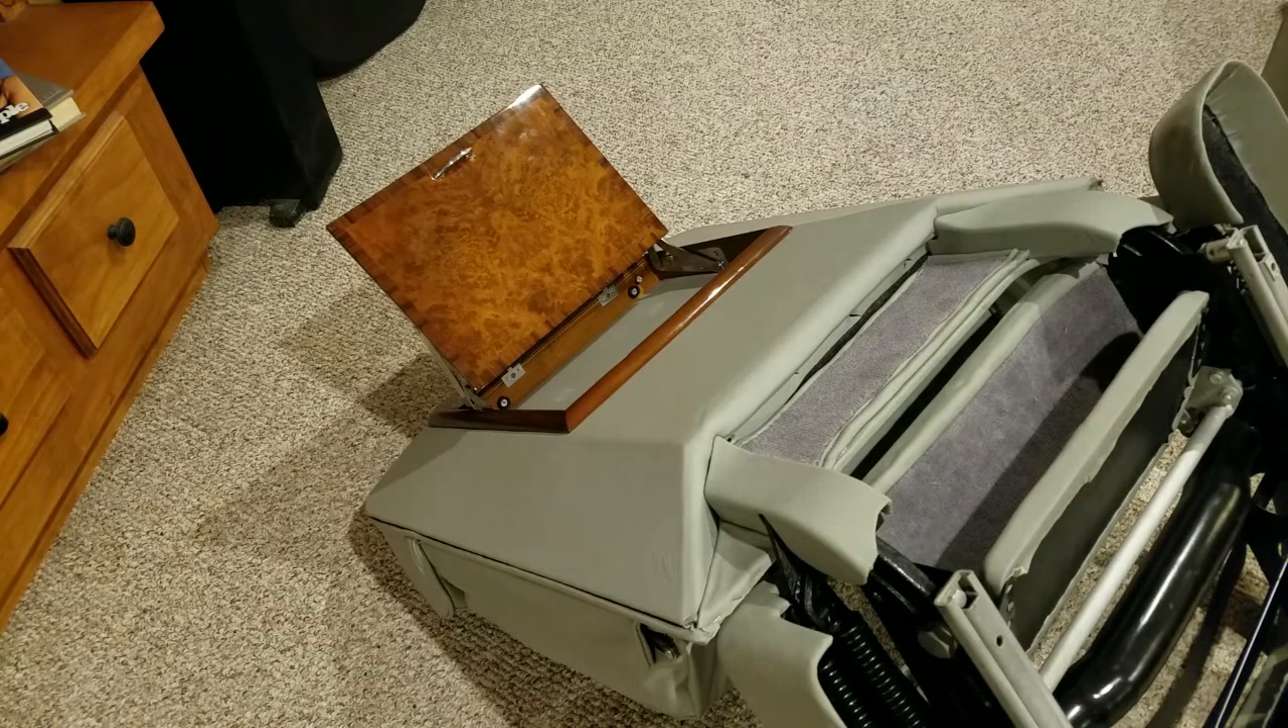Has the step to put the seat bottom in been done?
No.